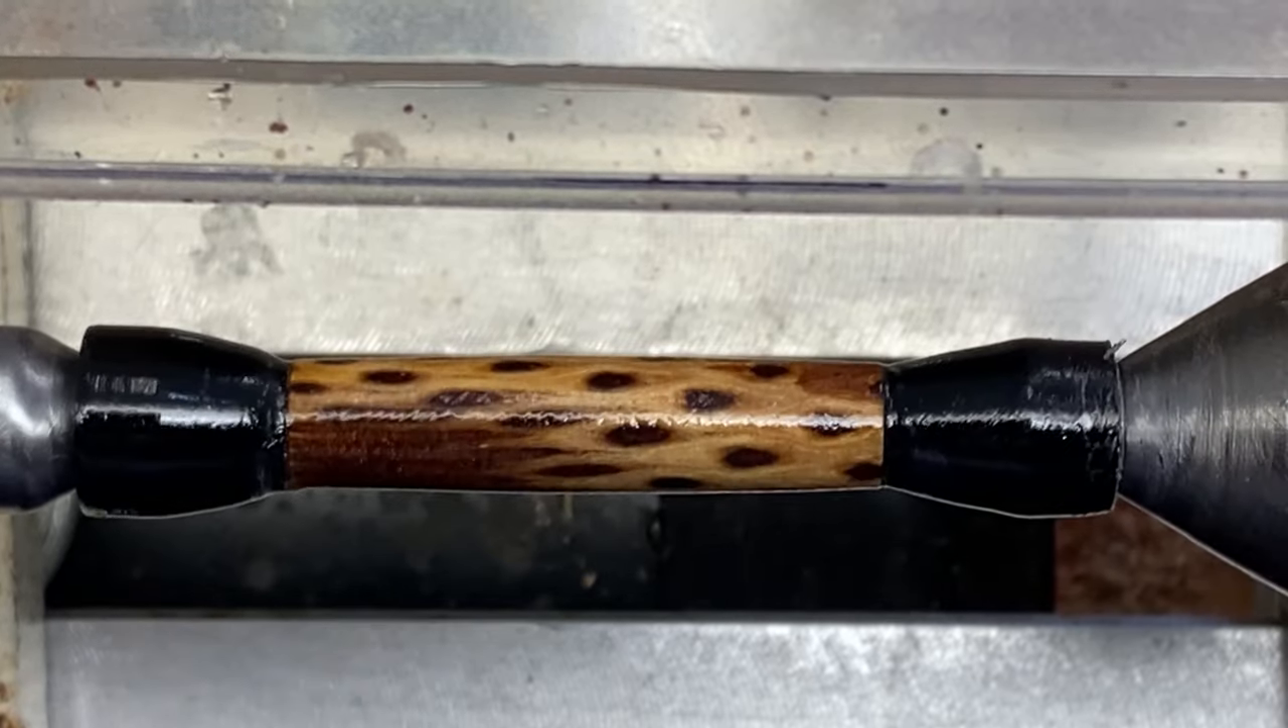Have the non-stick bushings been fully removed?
No.